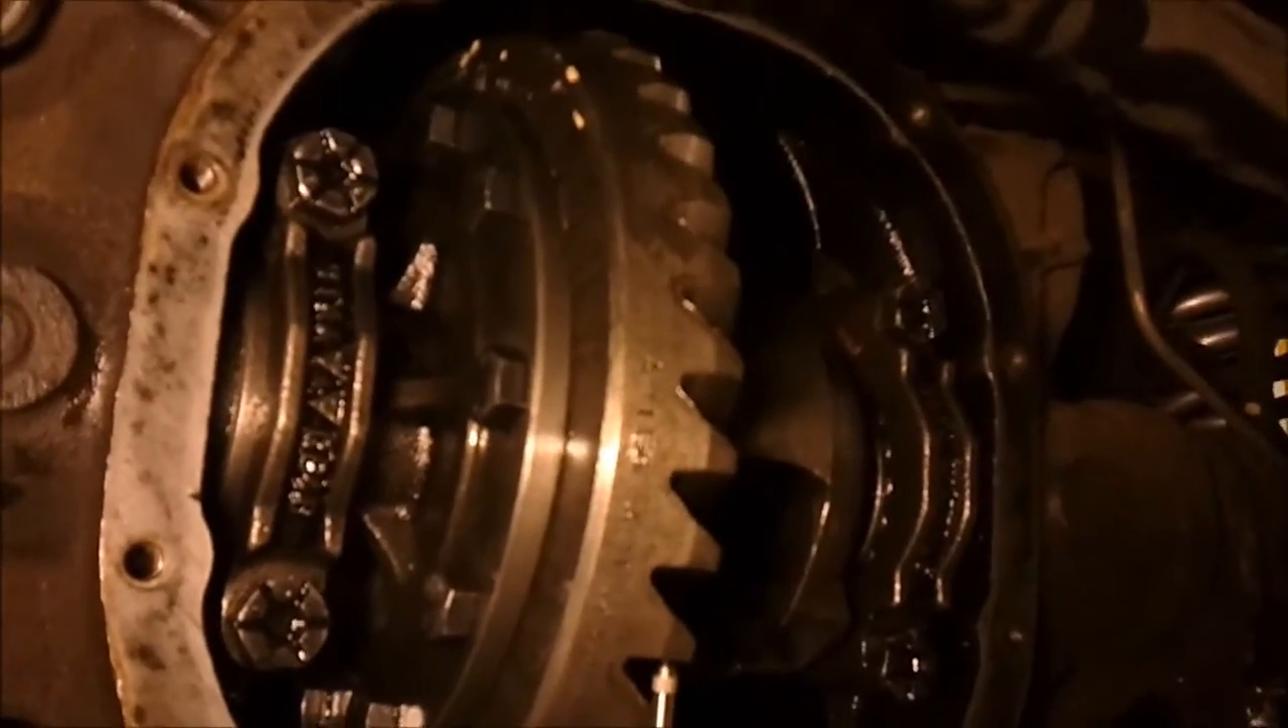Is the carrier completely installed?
Yes.